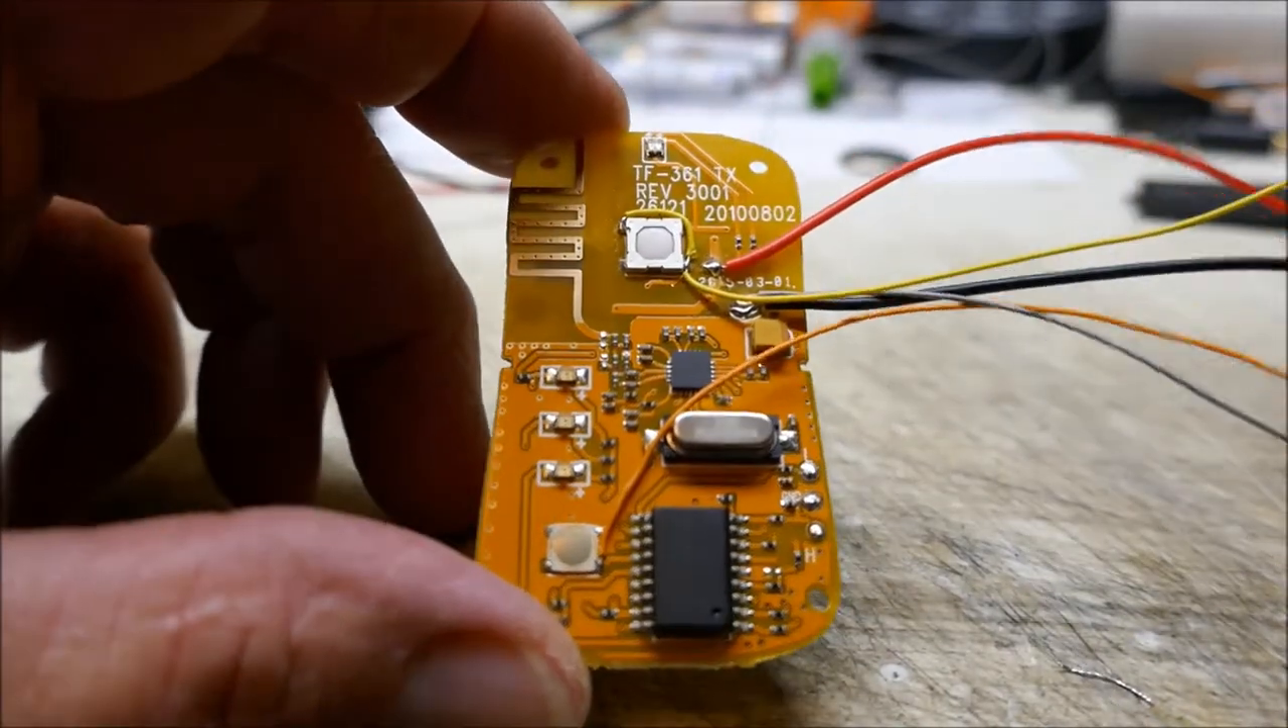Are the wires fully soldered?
Yes.